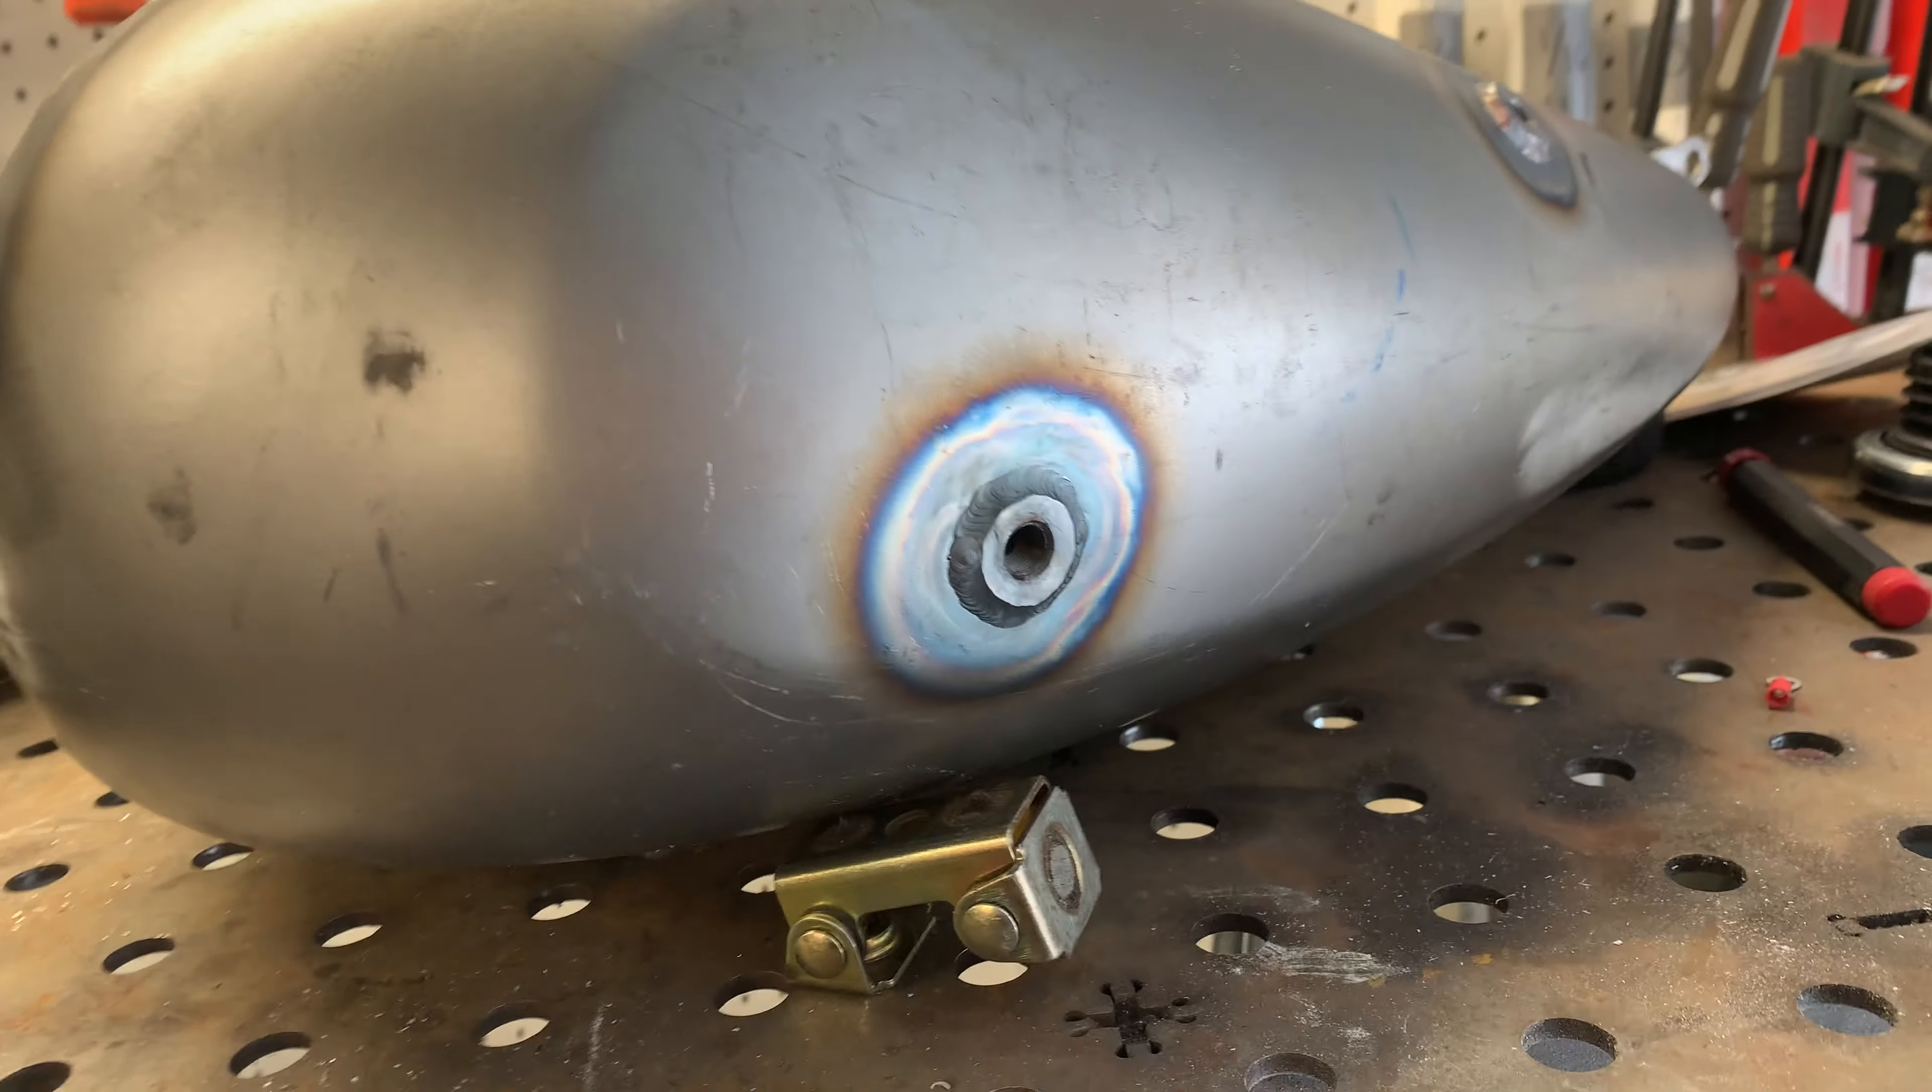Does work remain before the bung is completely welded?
No.